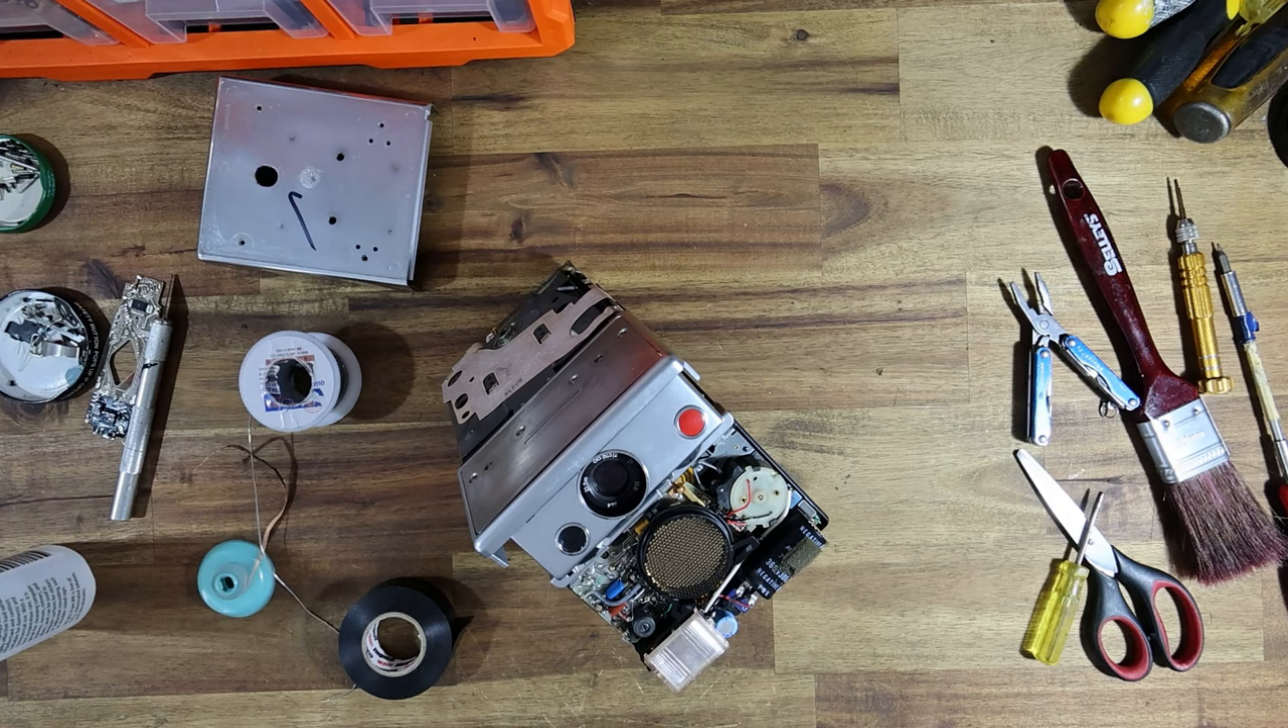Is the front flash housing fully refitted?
No.